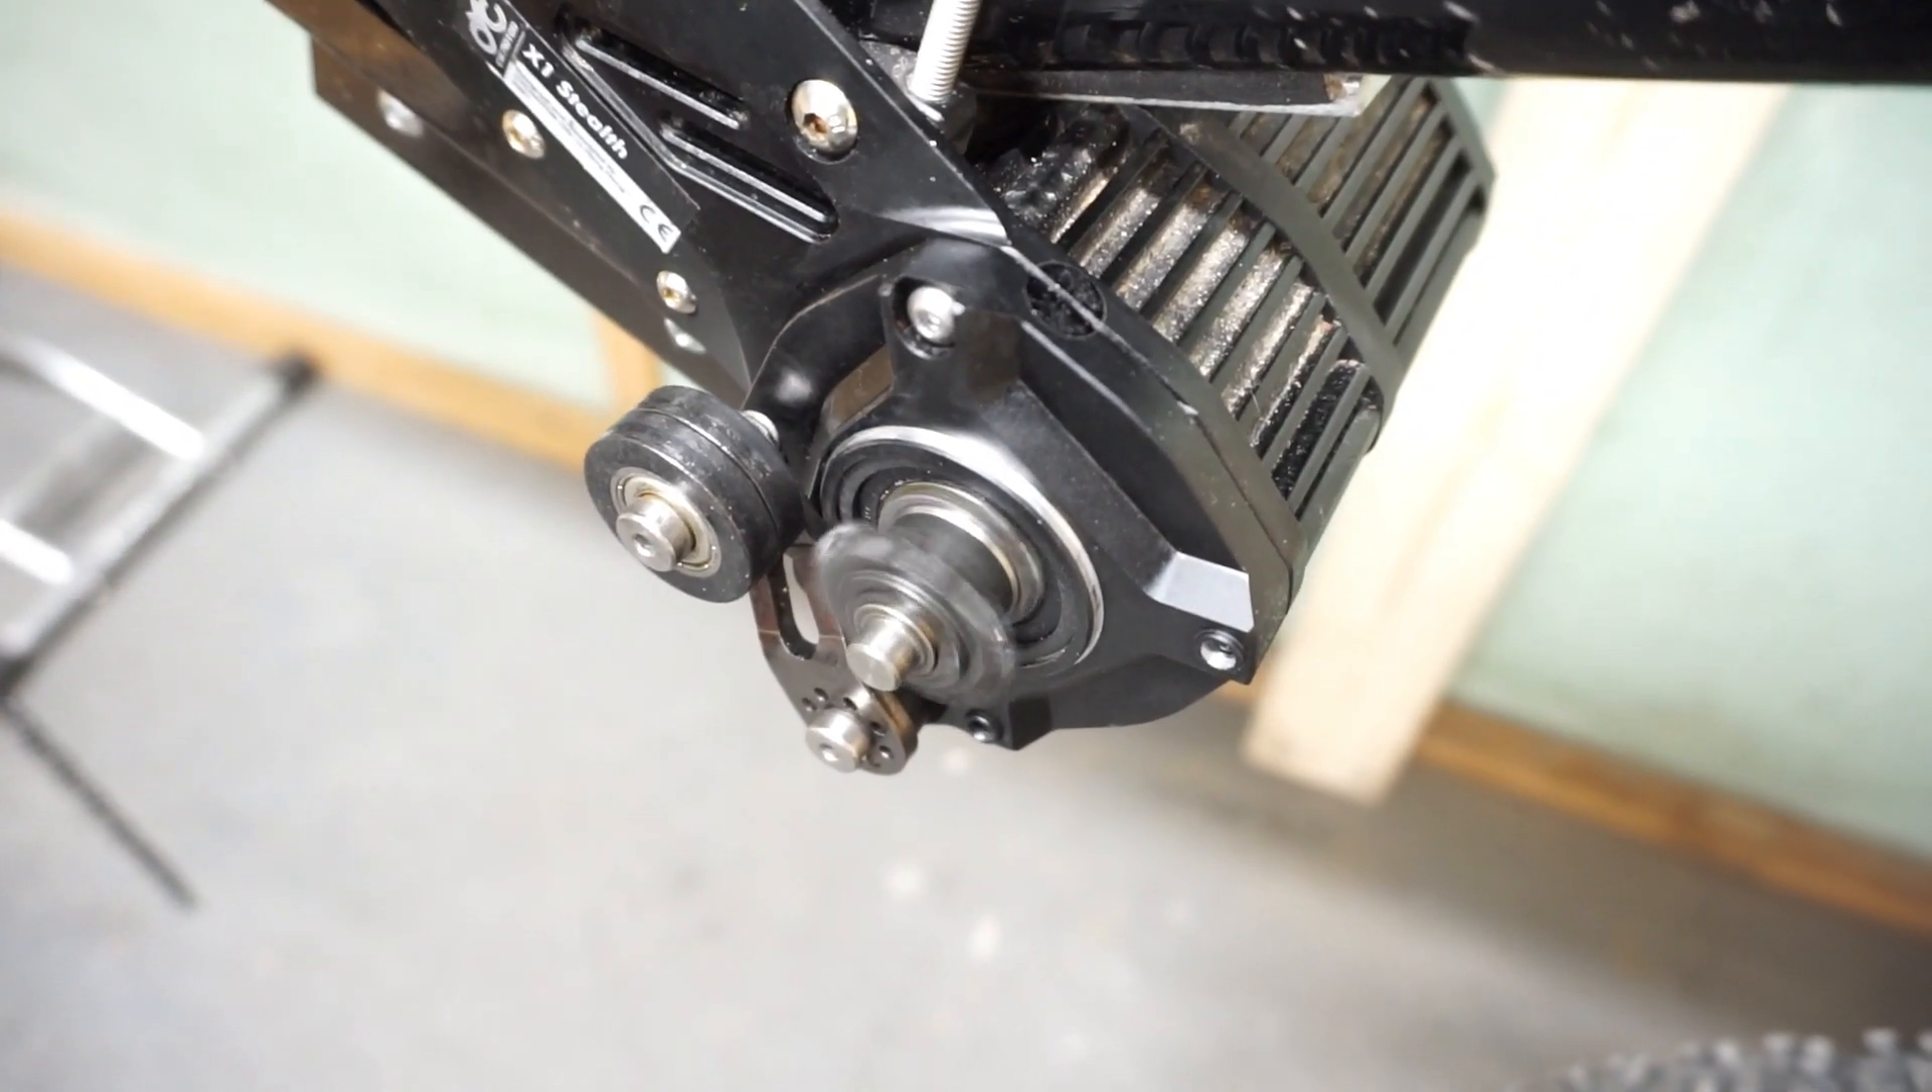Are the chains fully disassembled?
Yes.